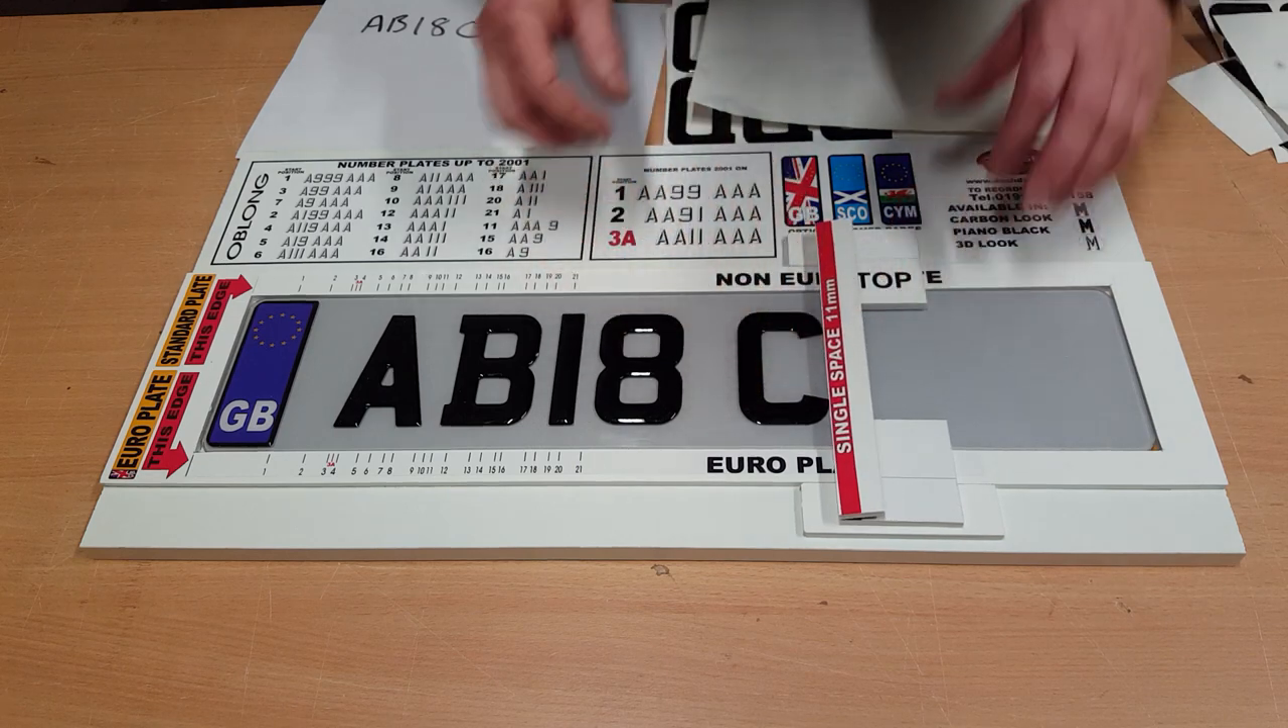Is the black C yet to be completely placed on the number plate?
No.